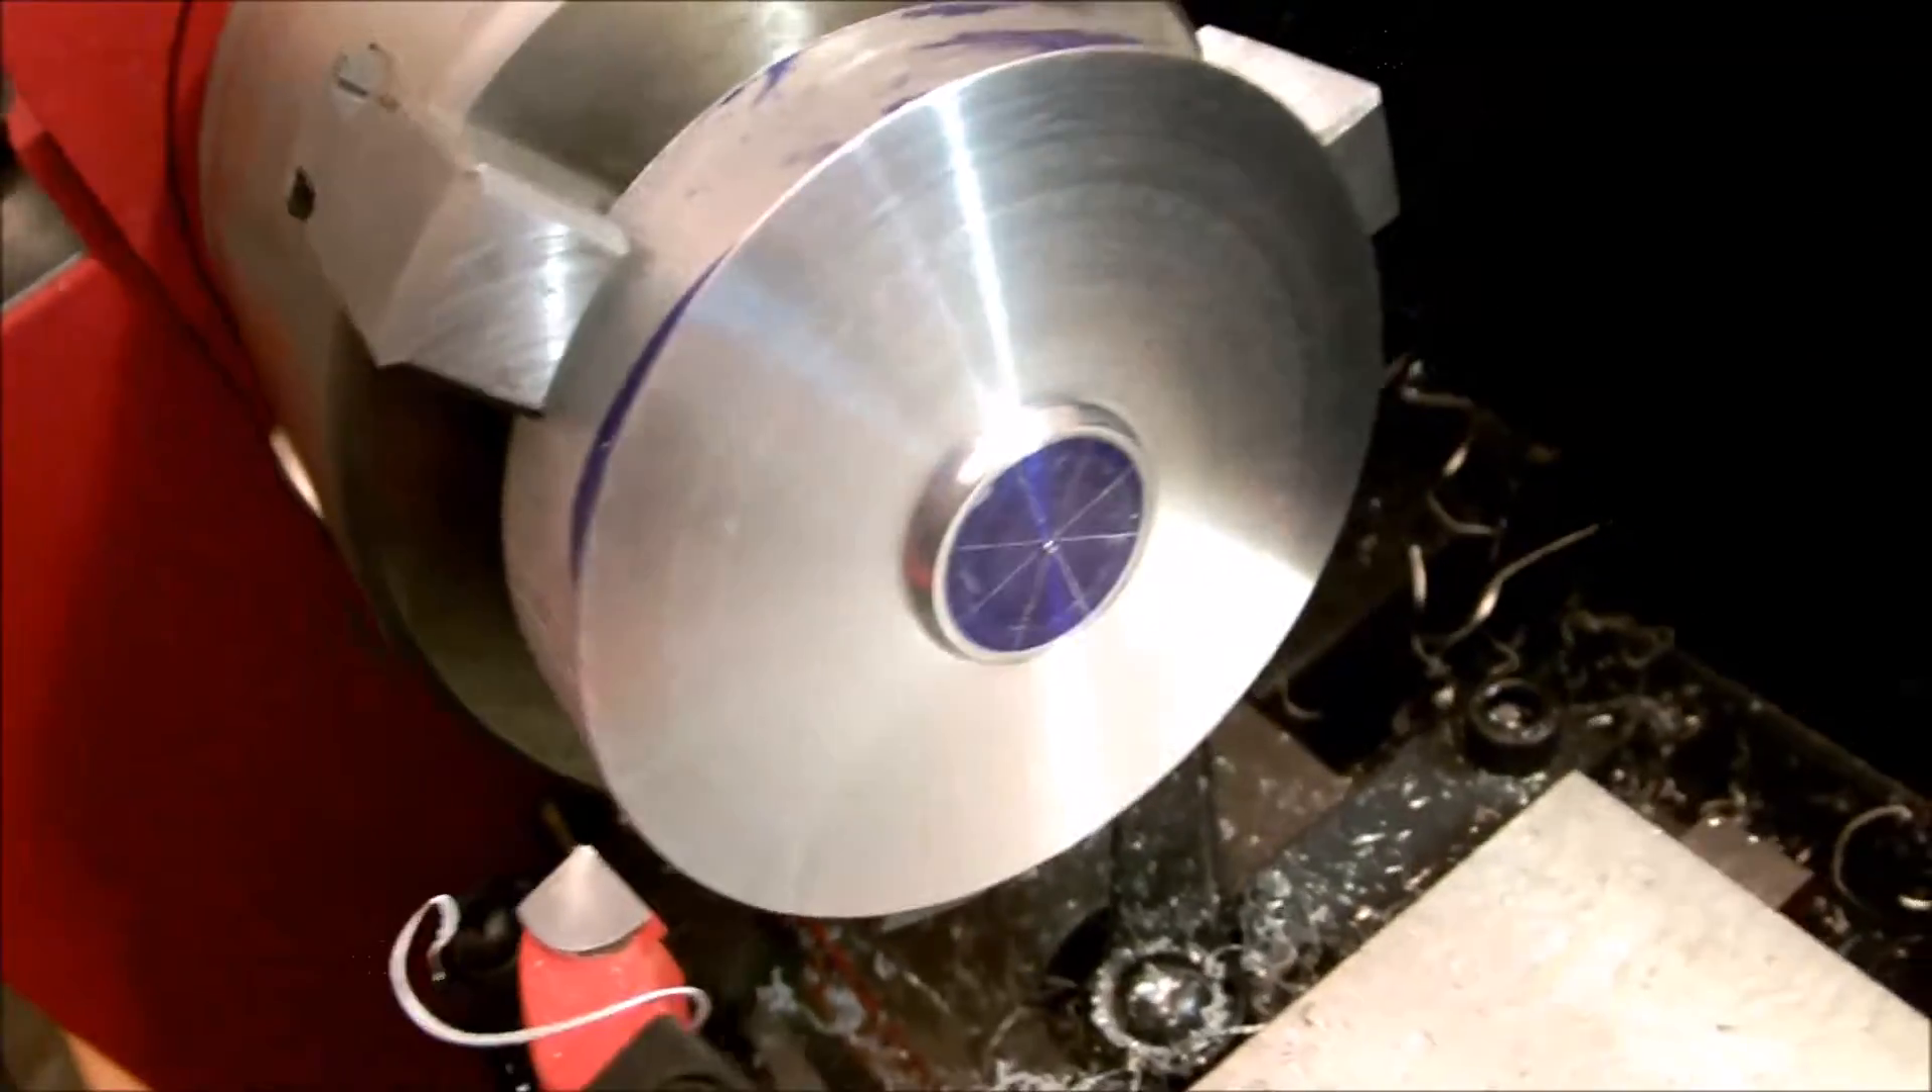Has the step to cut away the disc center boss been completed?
No.